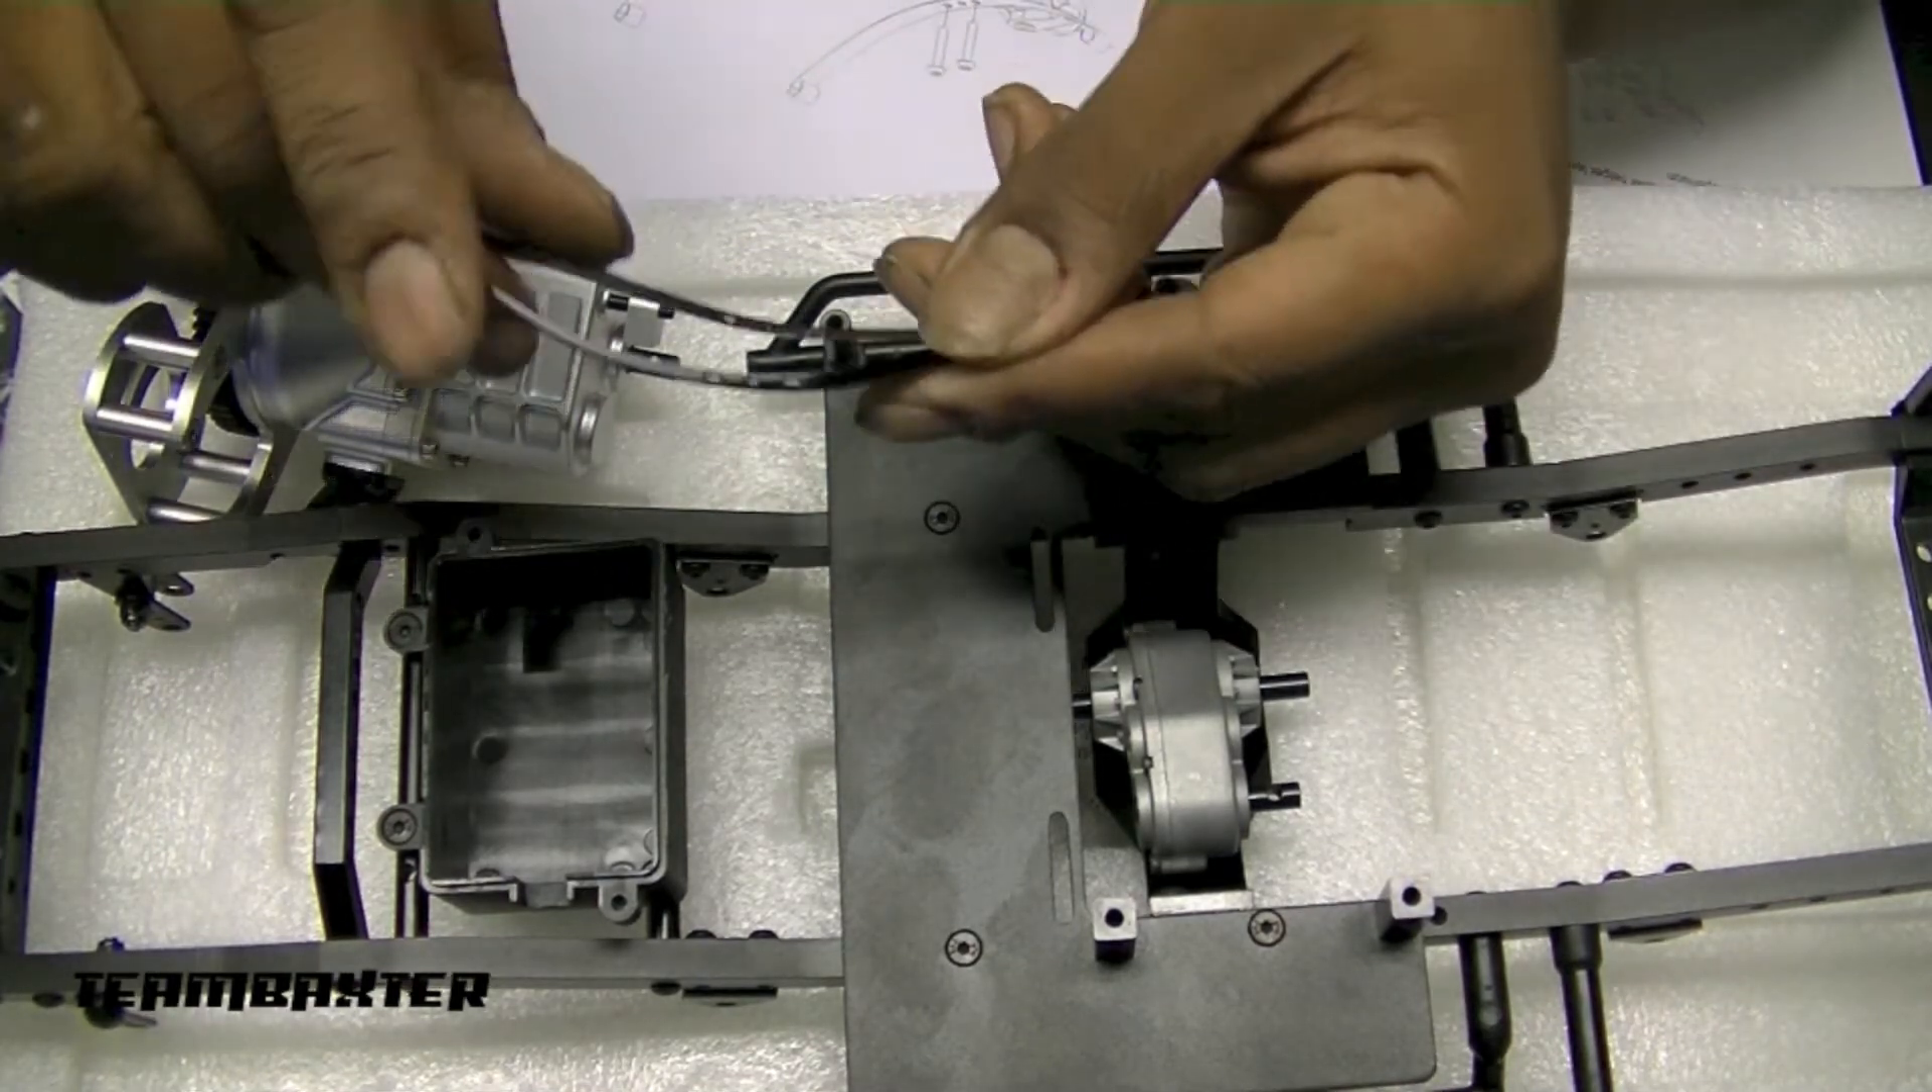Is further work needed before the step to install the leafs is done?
Yes.